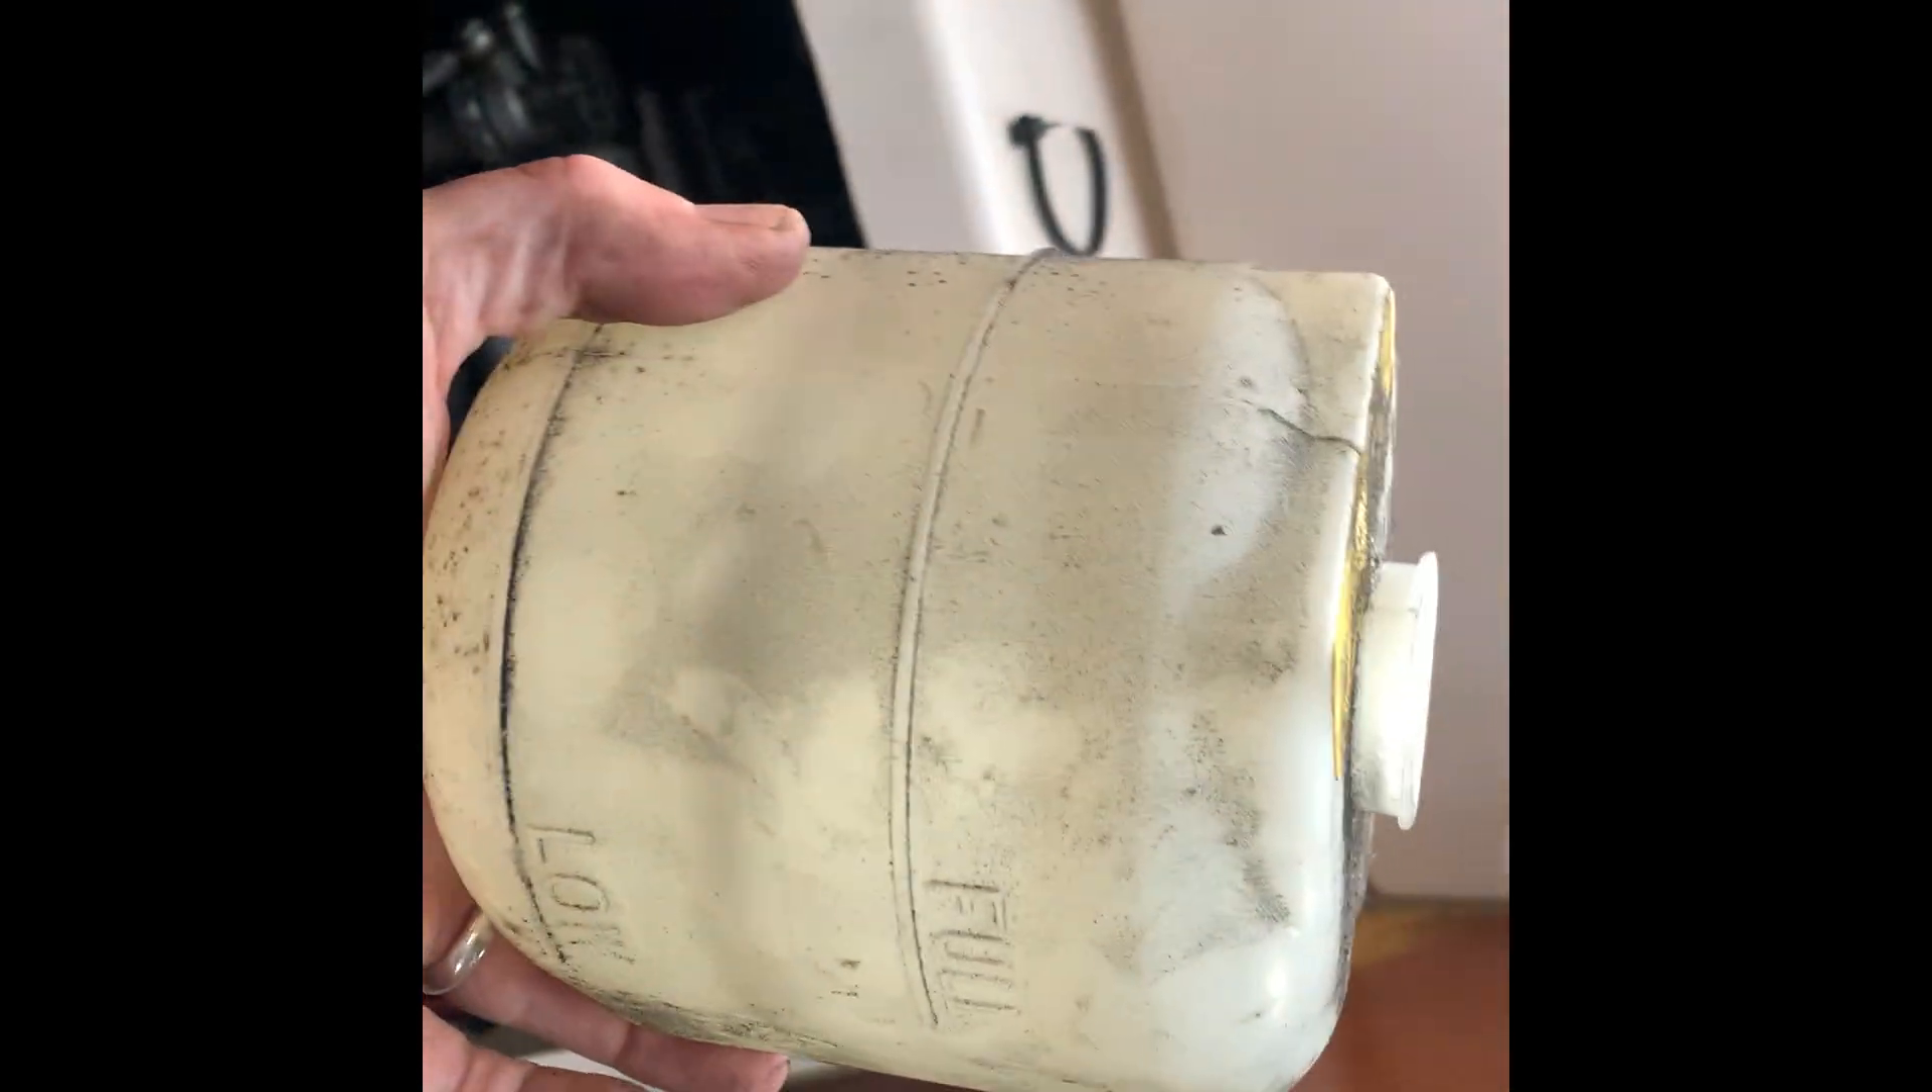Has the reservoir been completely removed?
Yes.